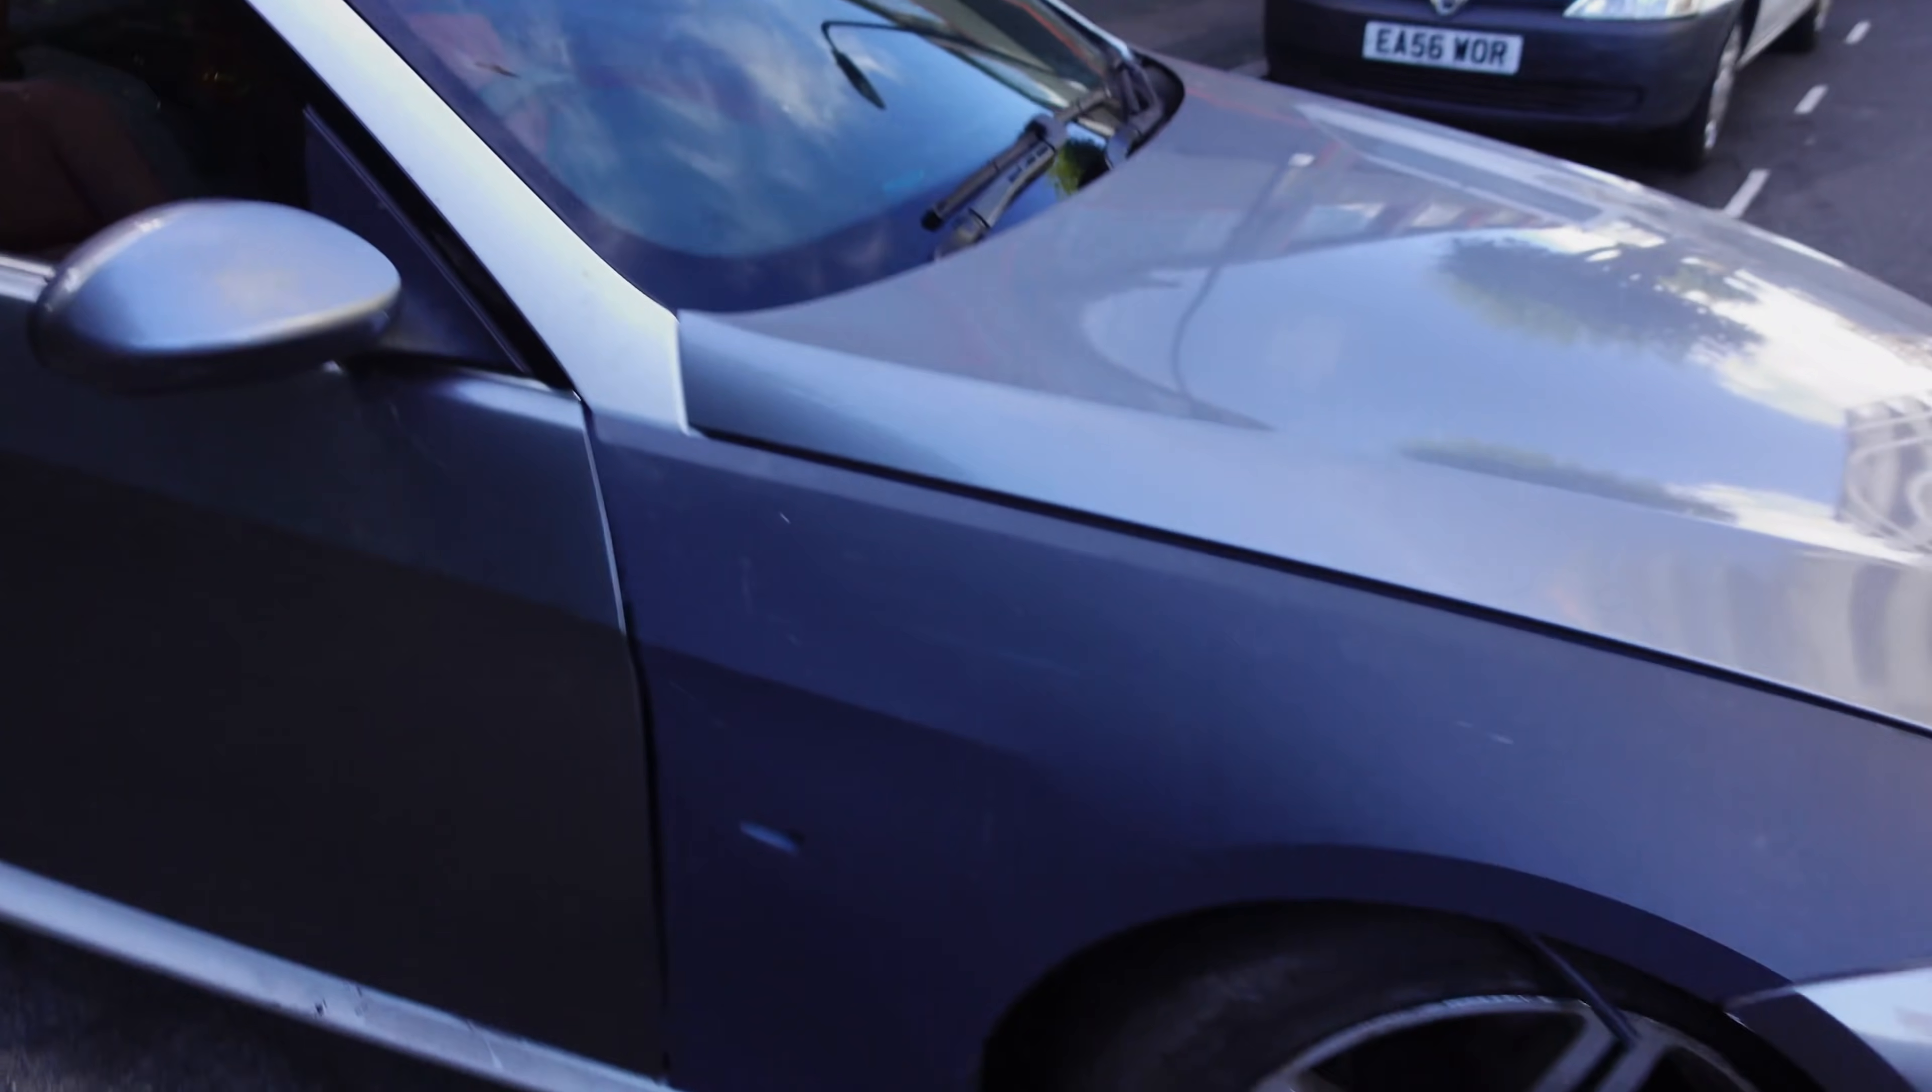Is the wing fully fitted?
Yes.